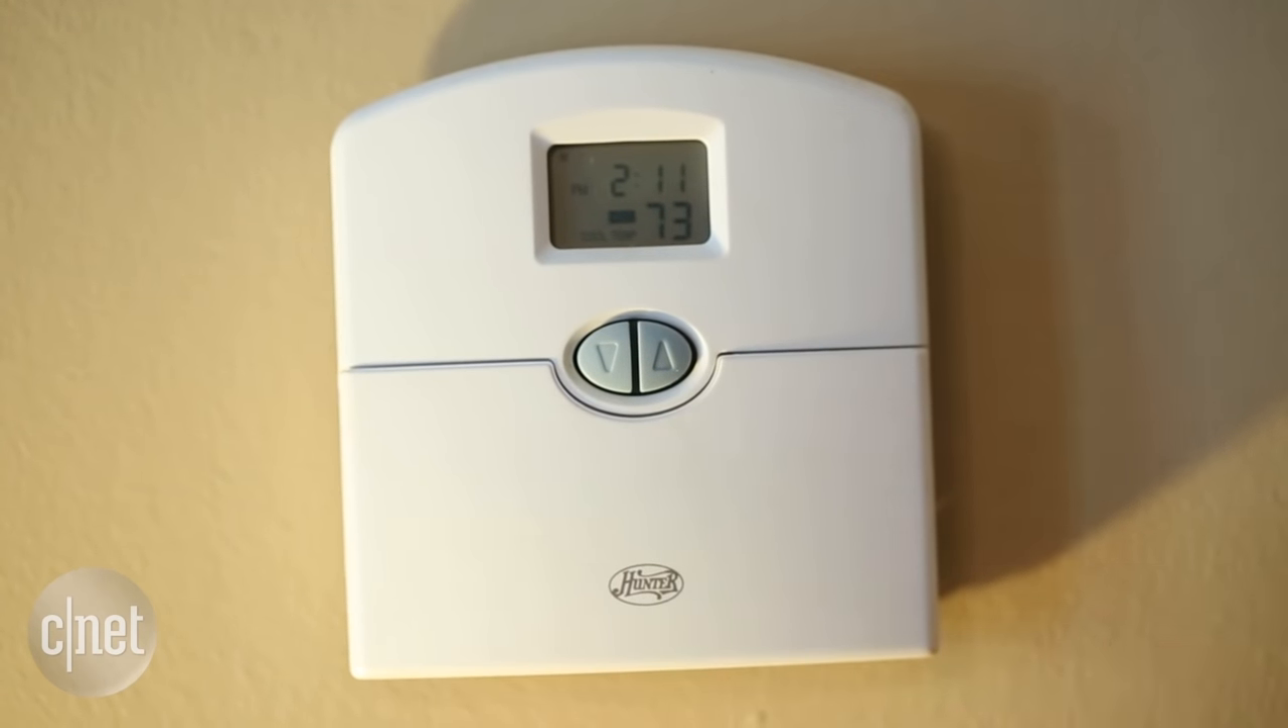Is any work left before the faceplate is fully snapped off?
Yes.